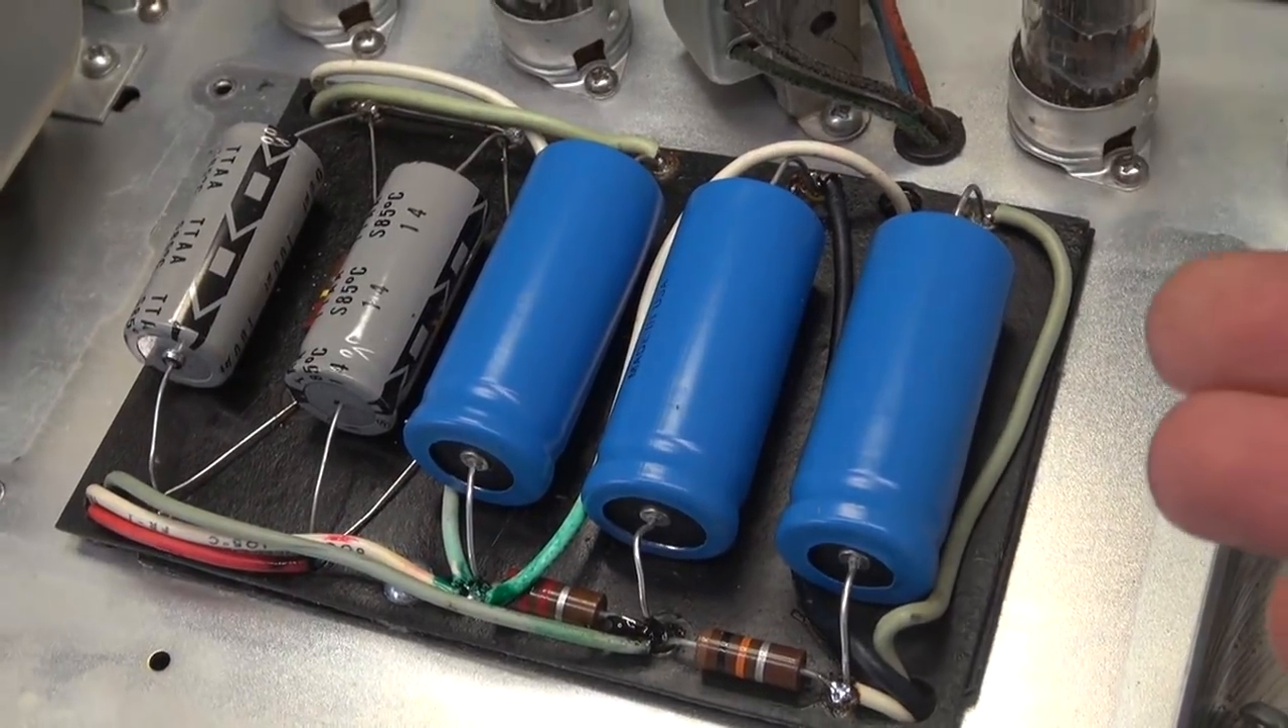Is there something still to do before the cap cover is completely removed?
No.